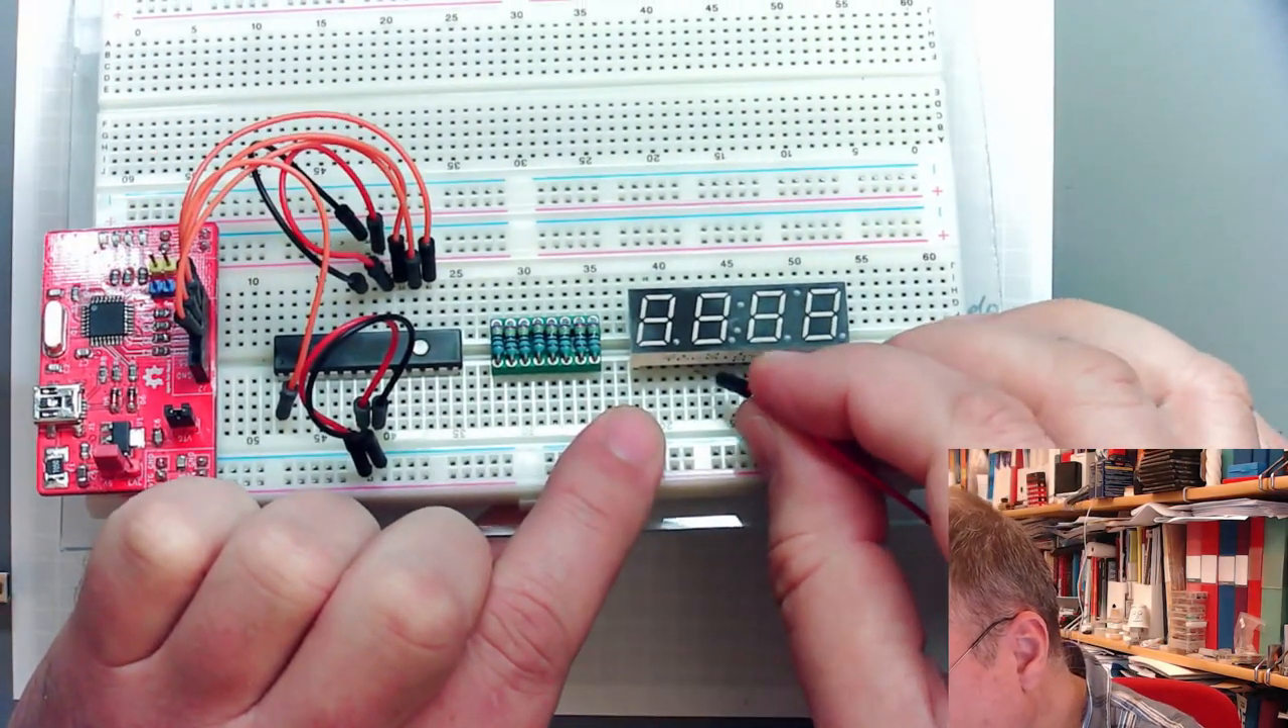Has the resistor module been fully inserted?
Yes.